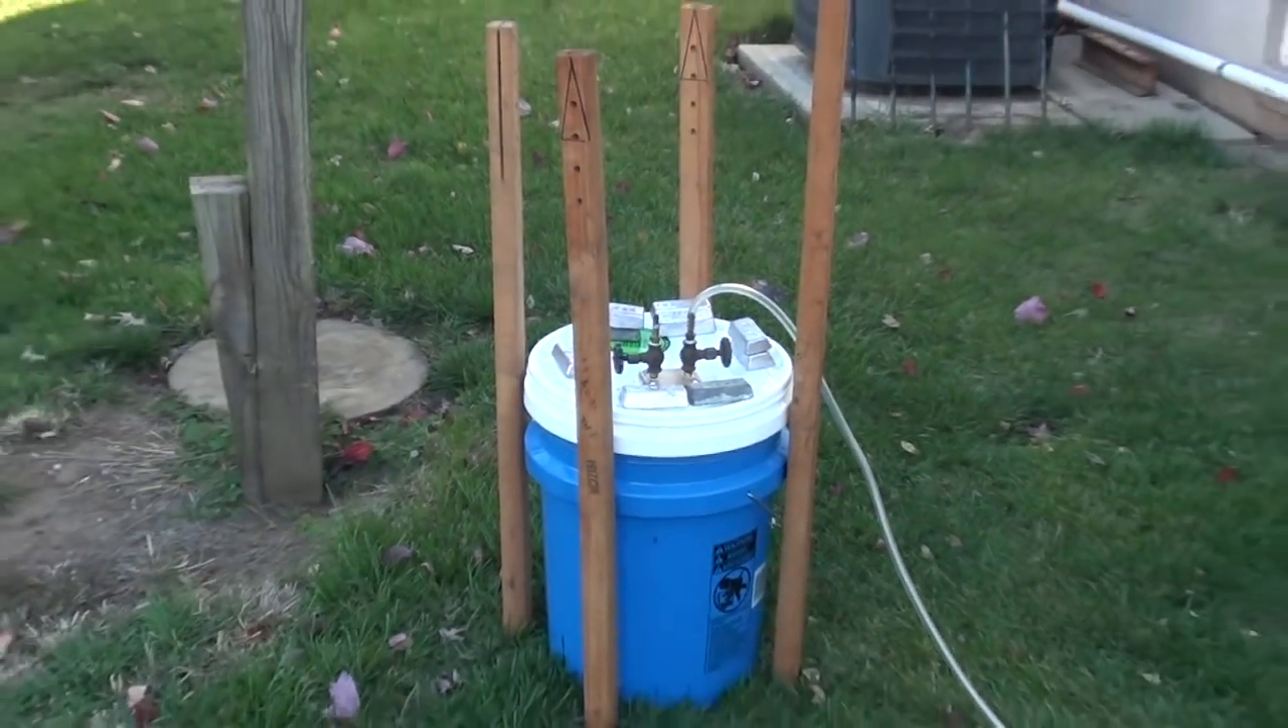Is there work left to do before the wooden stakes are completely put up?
No.